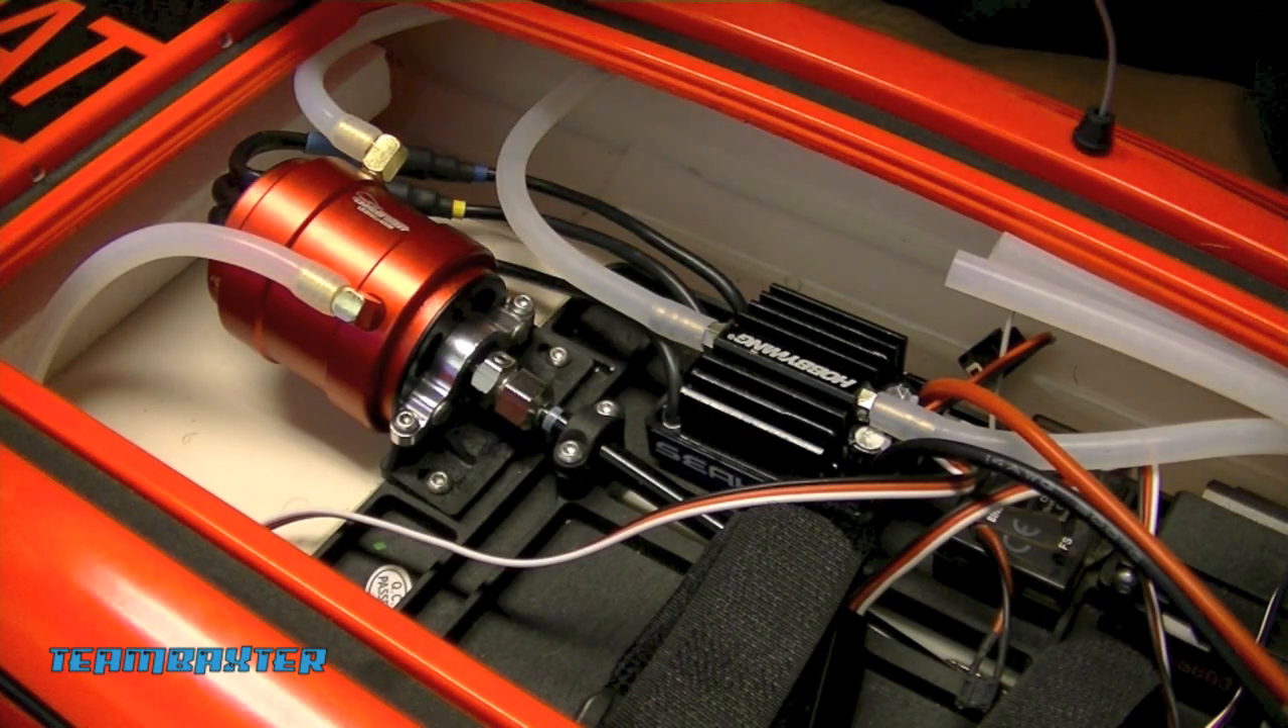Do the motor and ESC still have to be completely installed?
No.